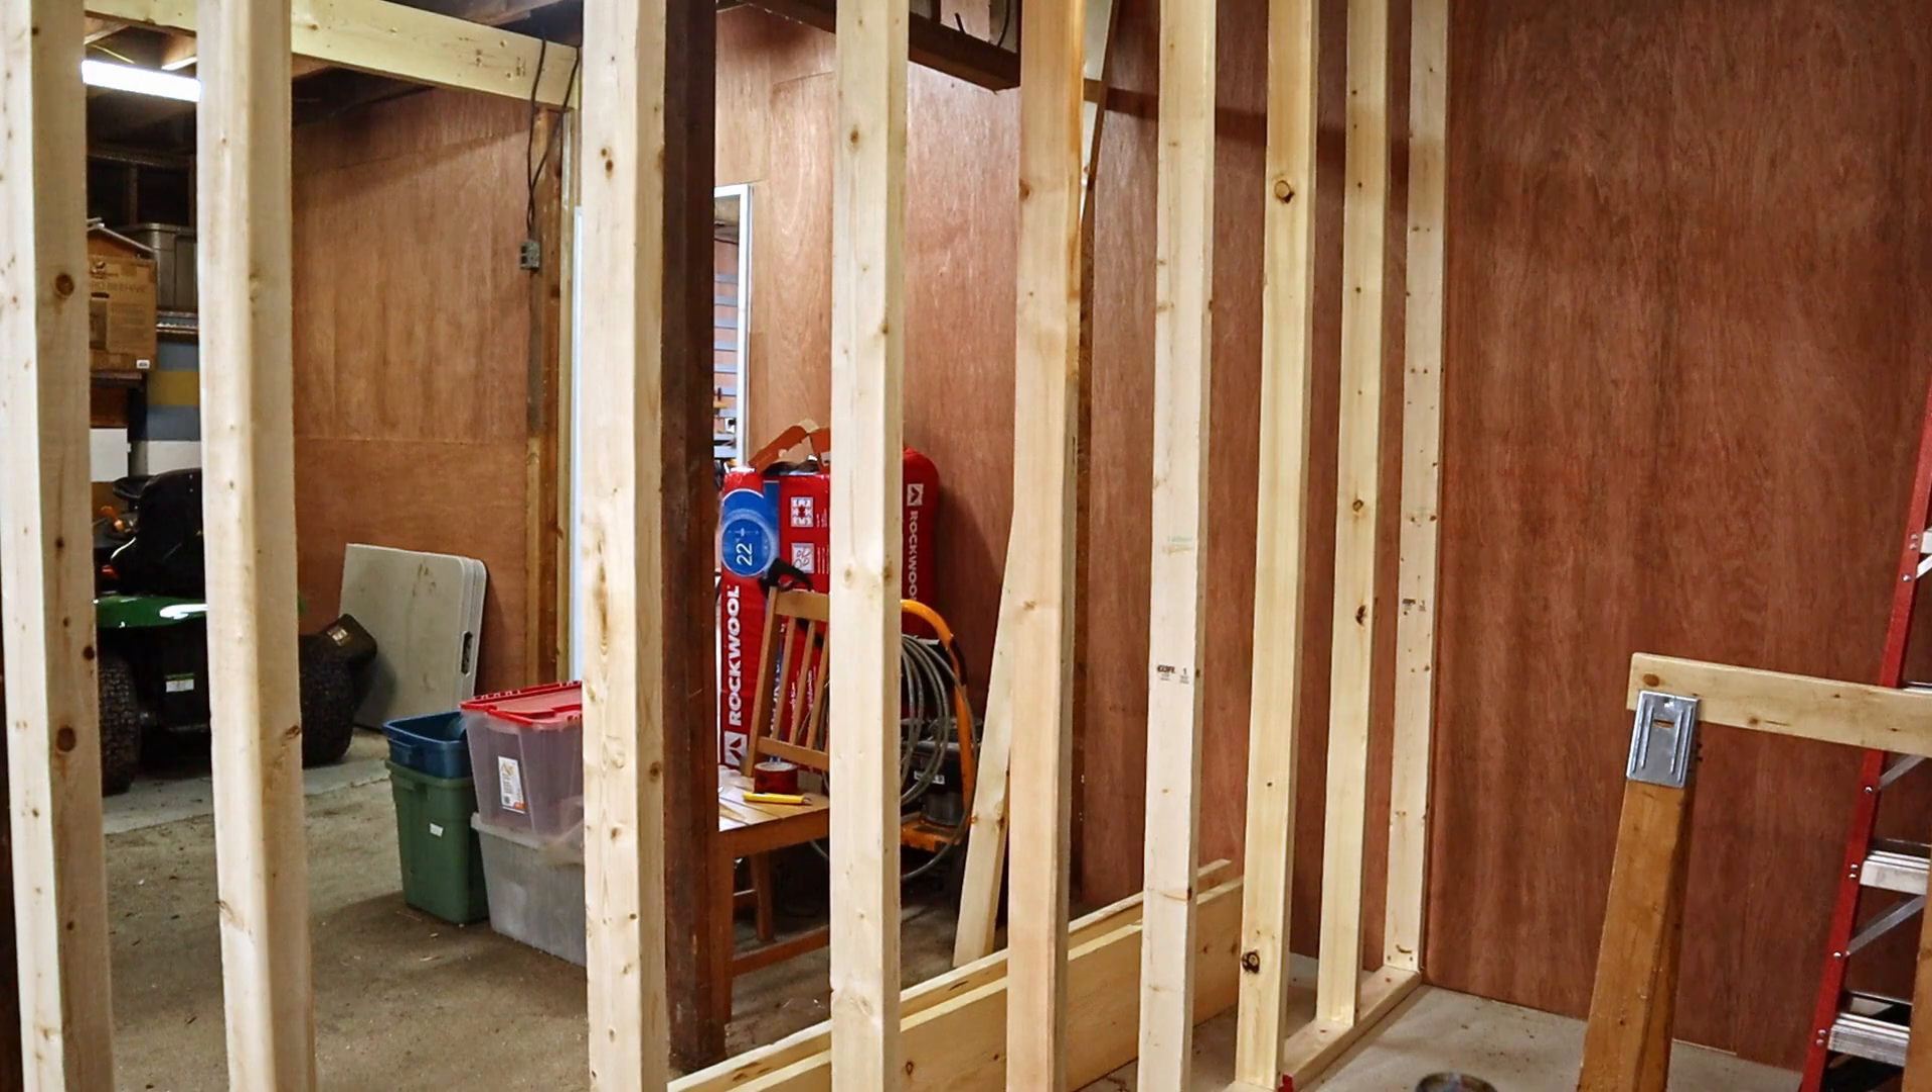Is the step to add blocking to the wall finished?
No.